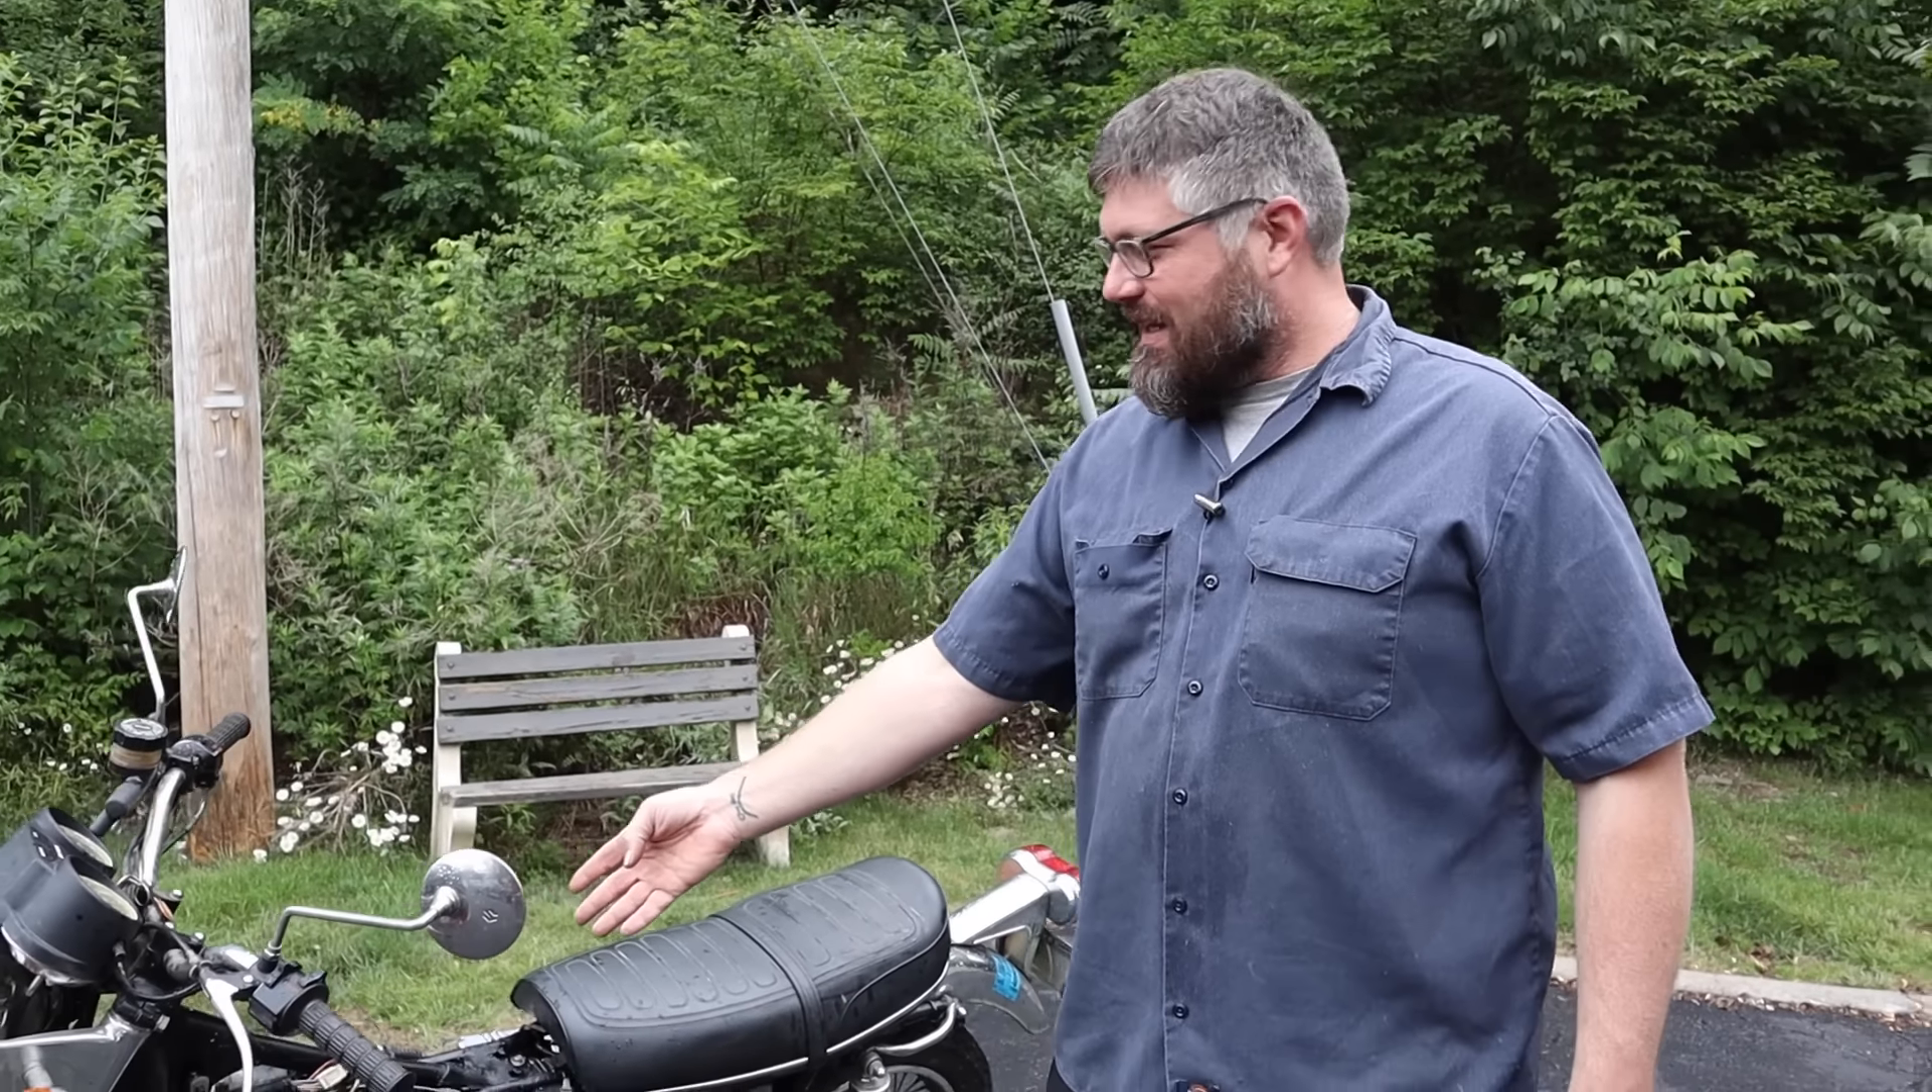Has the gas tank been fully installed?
No.